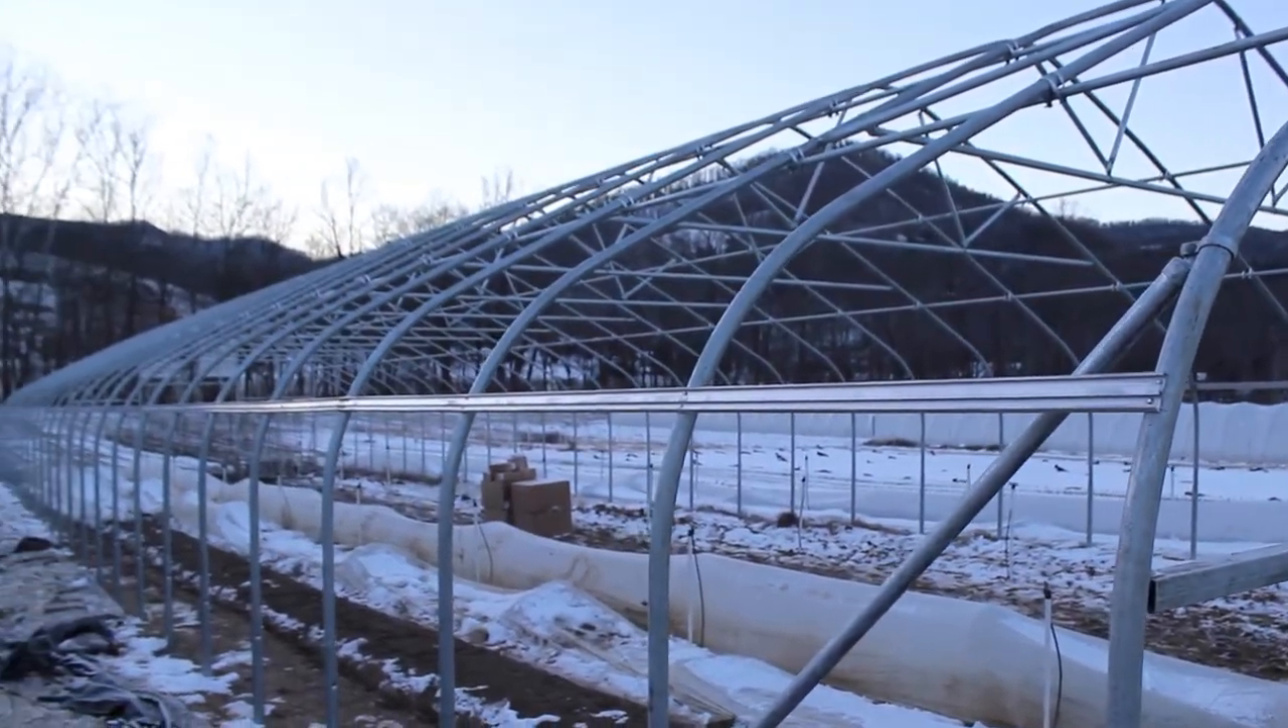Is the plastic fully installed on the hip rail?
No.